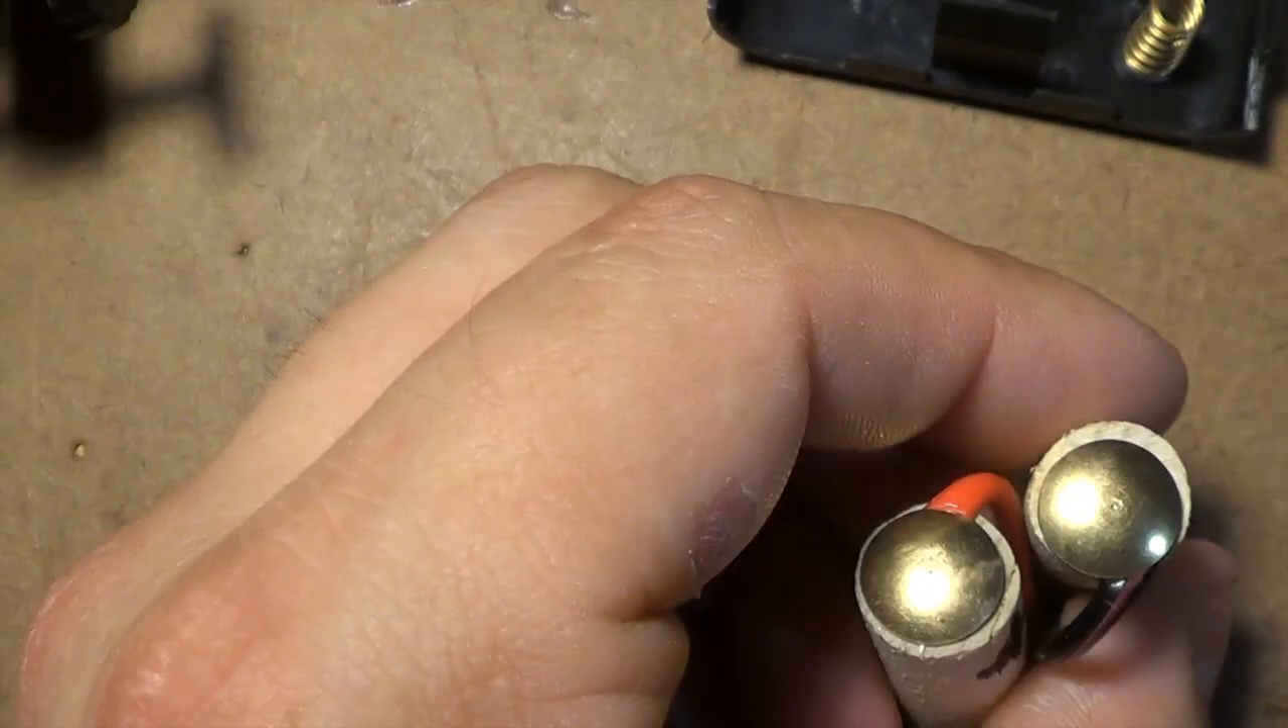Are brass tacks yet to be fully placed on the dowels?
No.